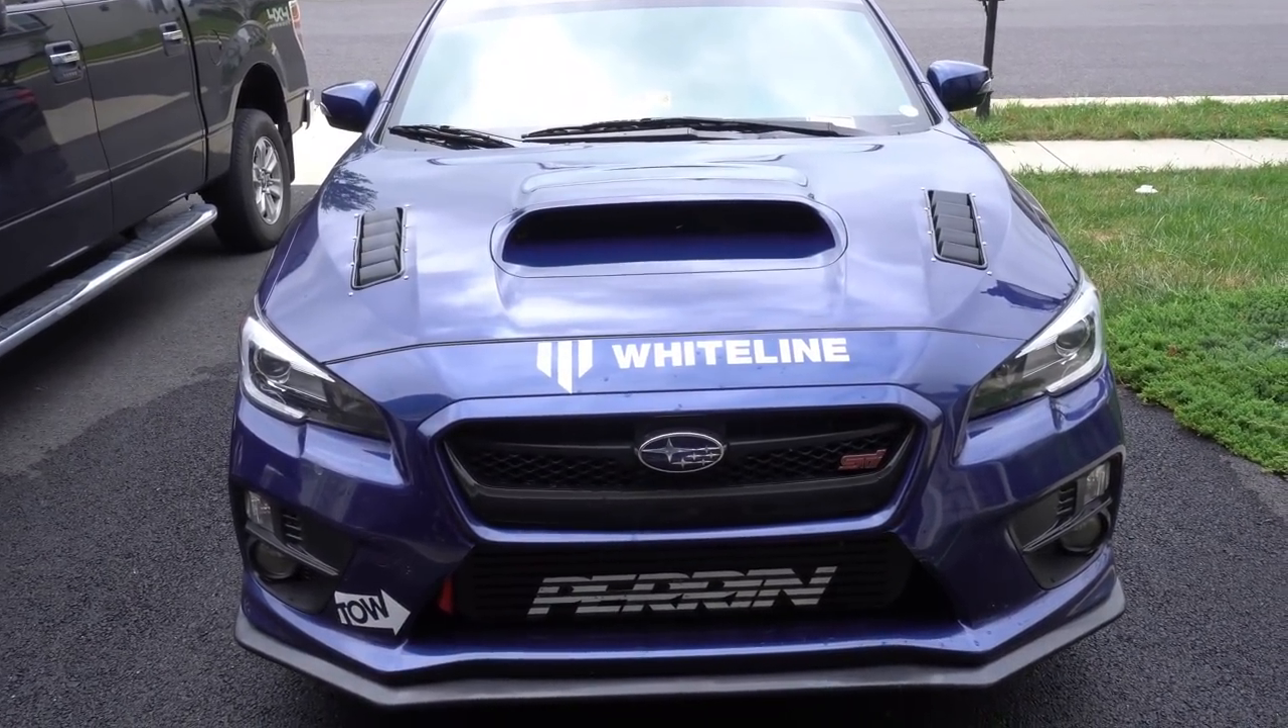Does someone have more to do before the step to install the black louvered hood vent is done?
No.